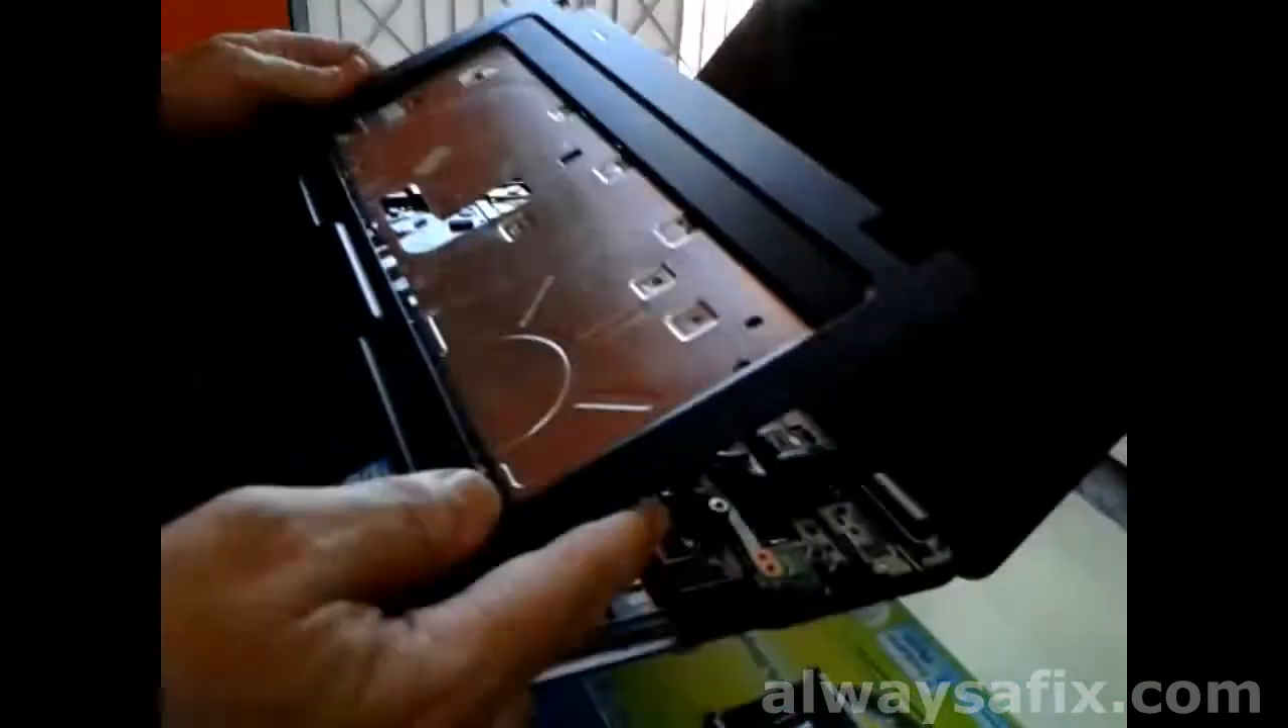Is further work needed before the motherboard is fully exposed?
Yes.